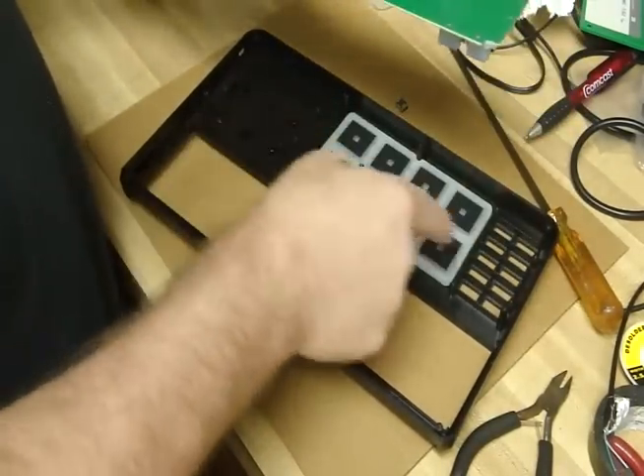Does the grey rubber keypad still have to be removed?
Yes.